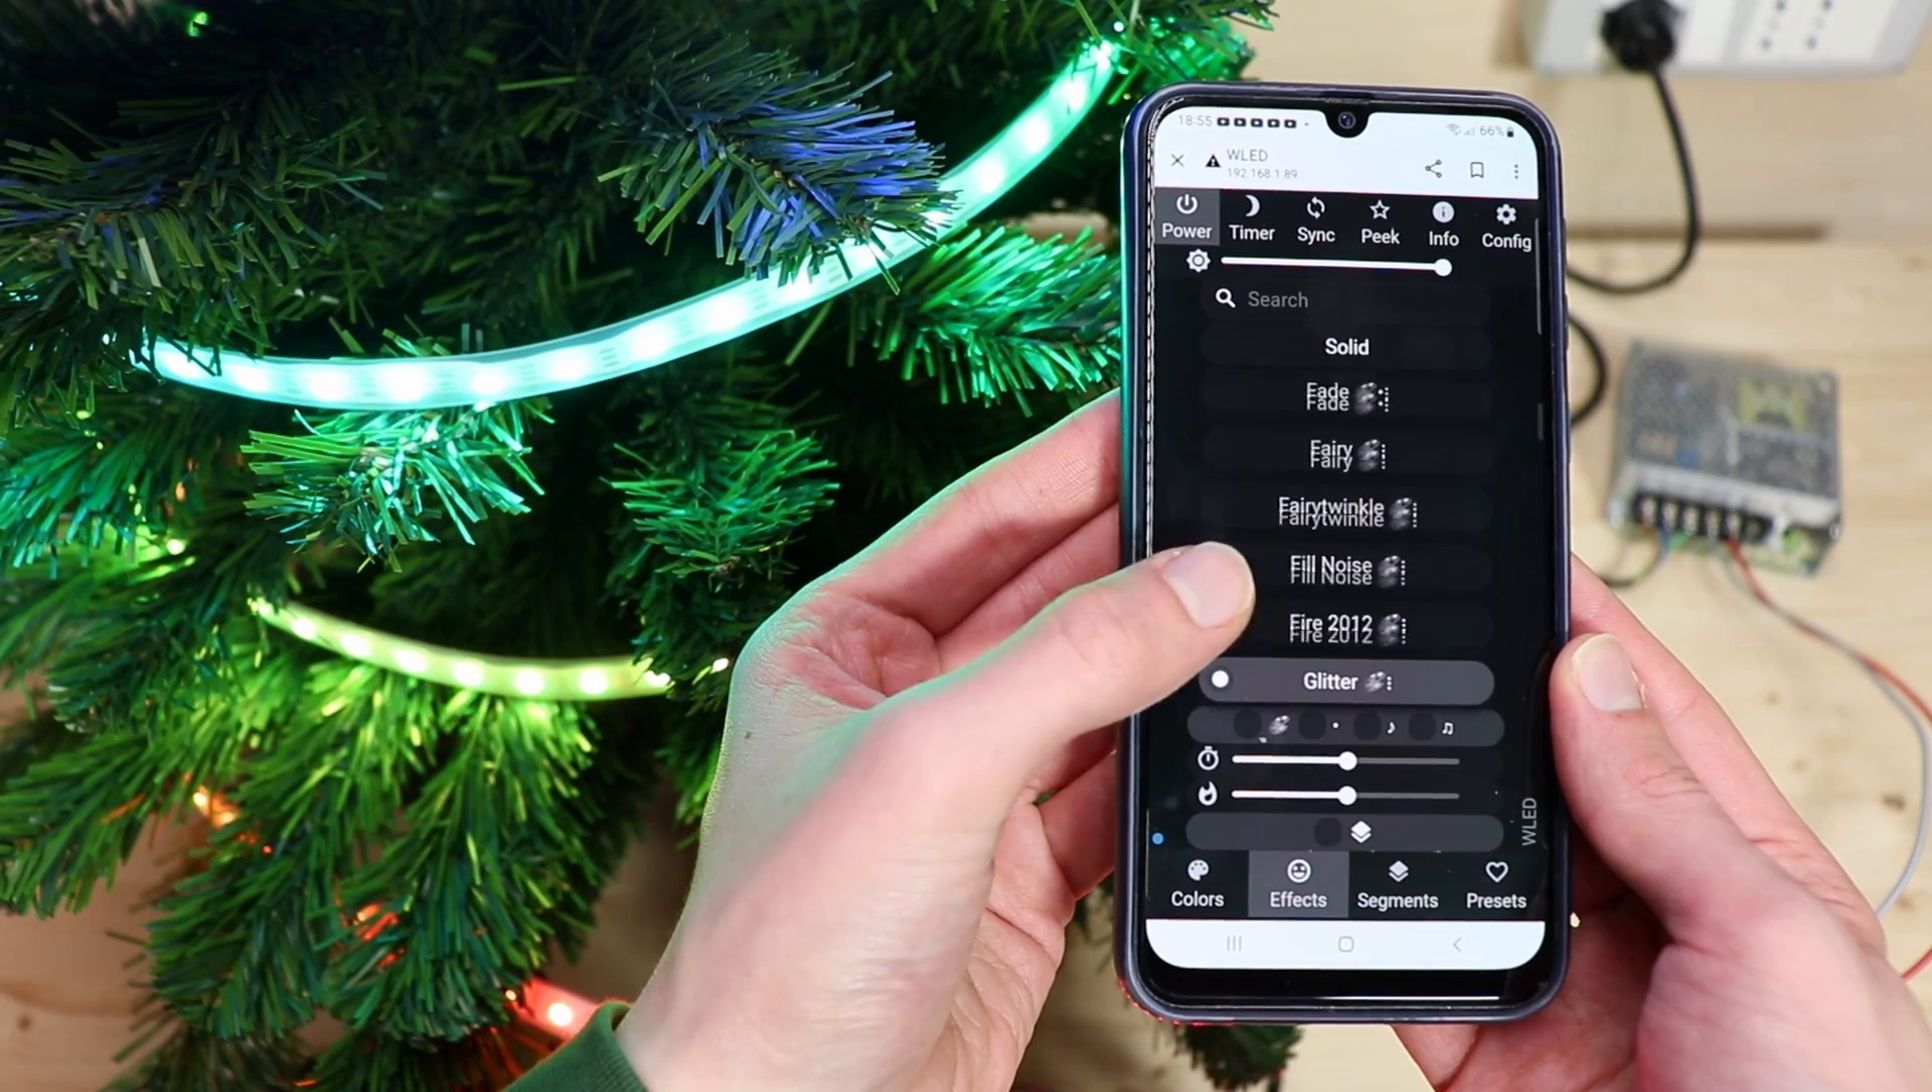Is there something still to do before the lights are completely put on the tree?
No.